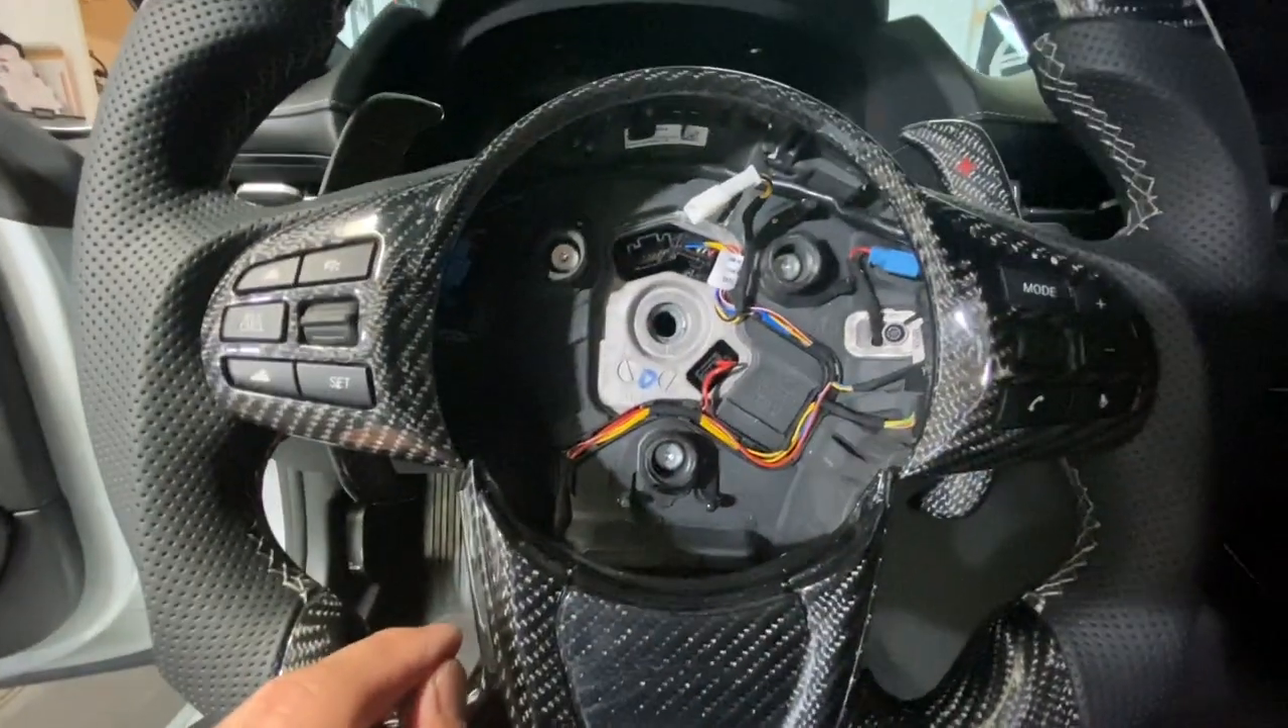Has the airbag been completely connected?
No.